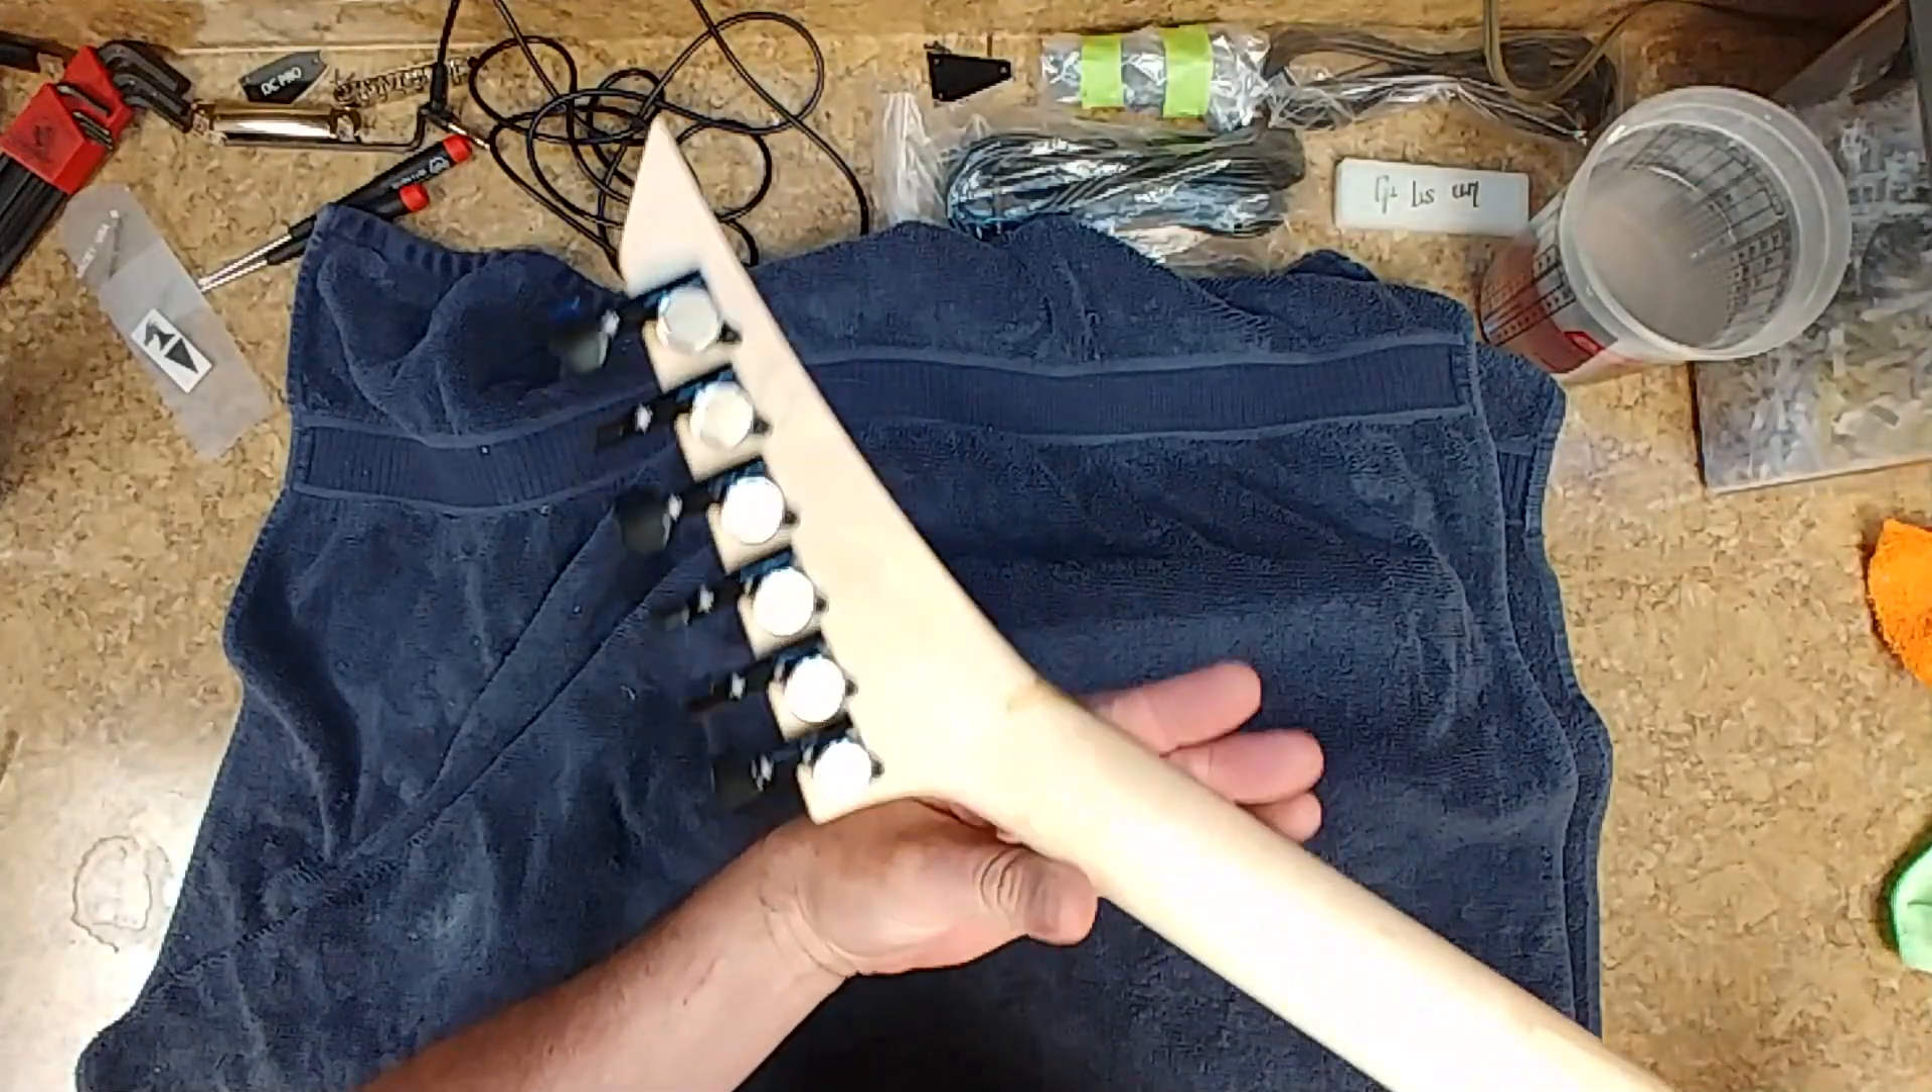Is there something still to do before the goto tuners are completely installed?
No.